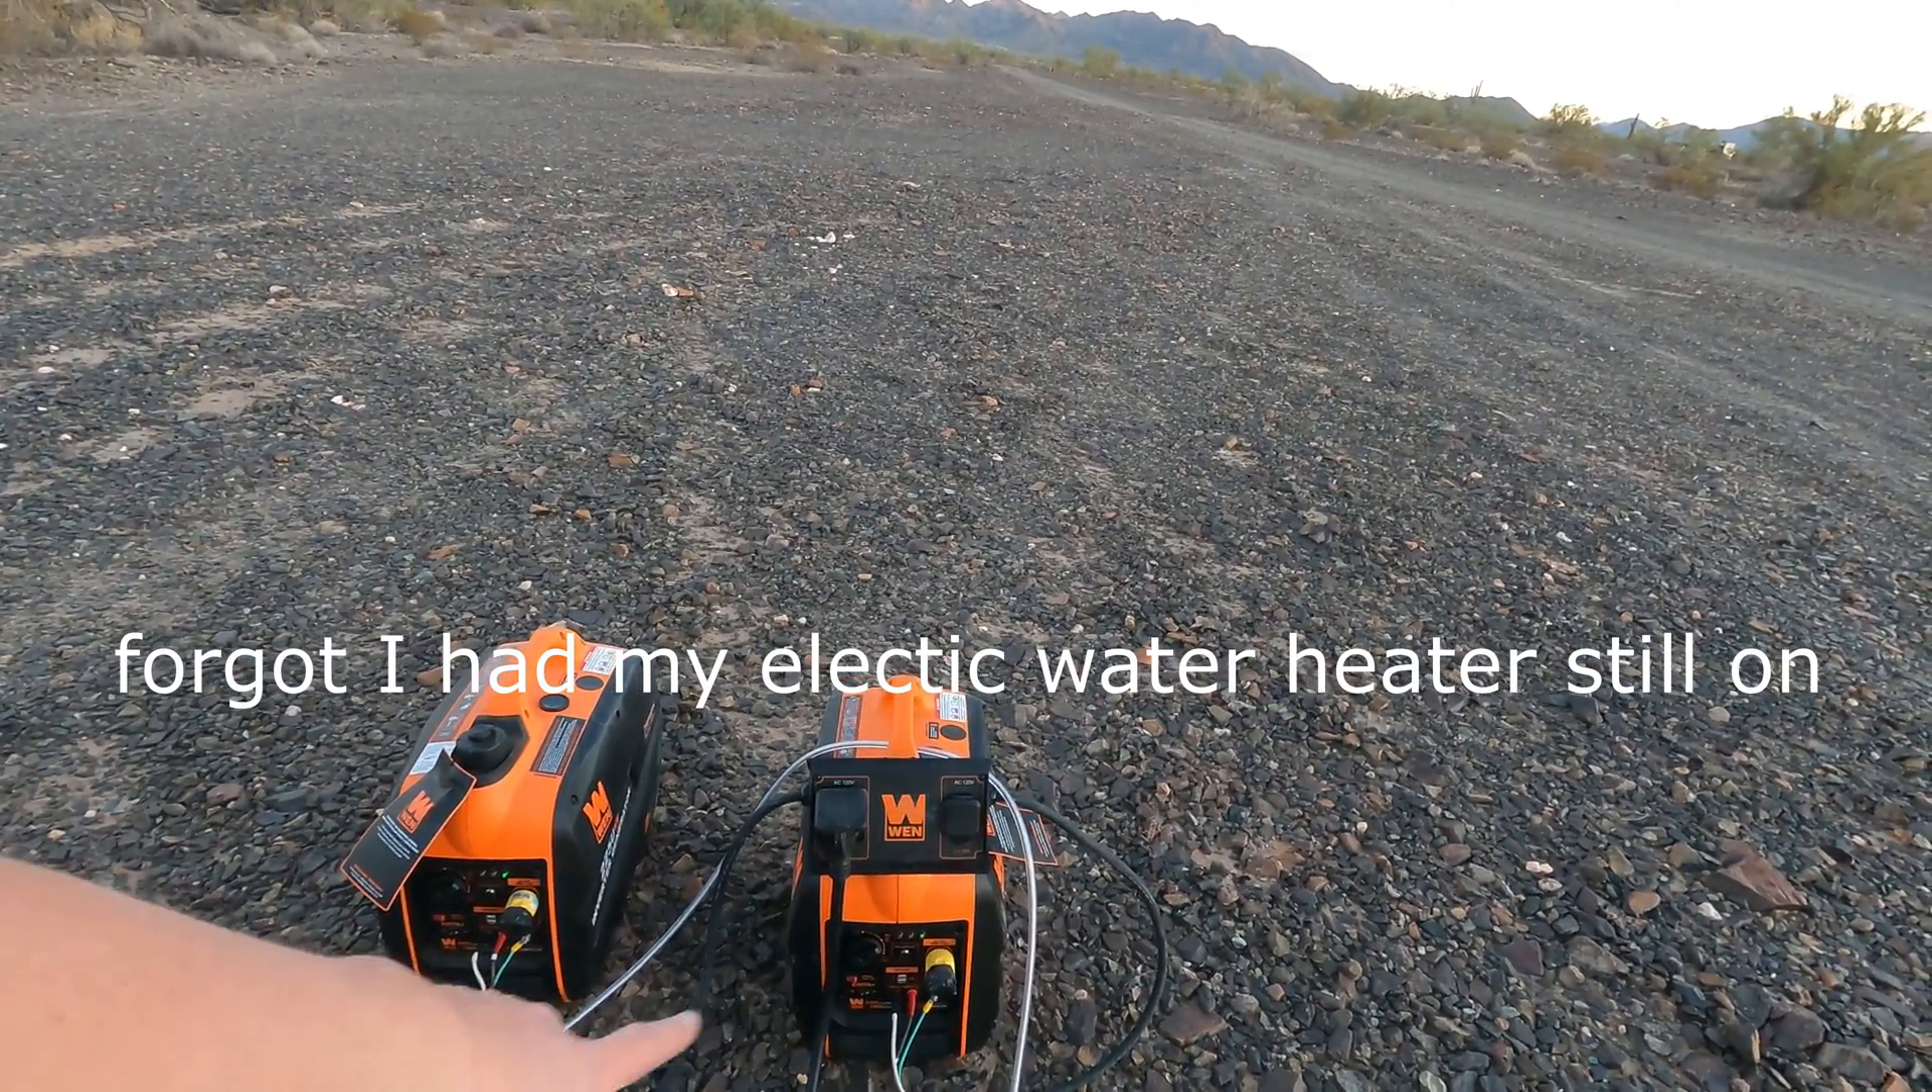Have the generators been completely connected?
Yes.